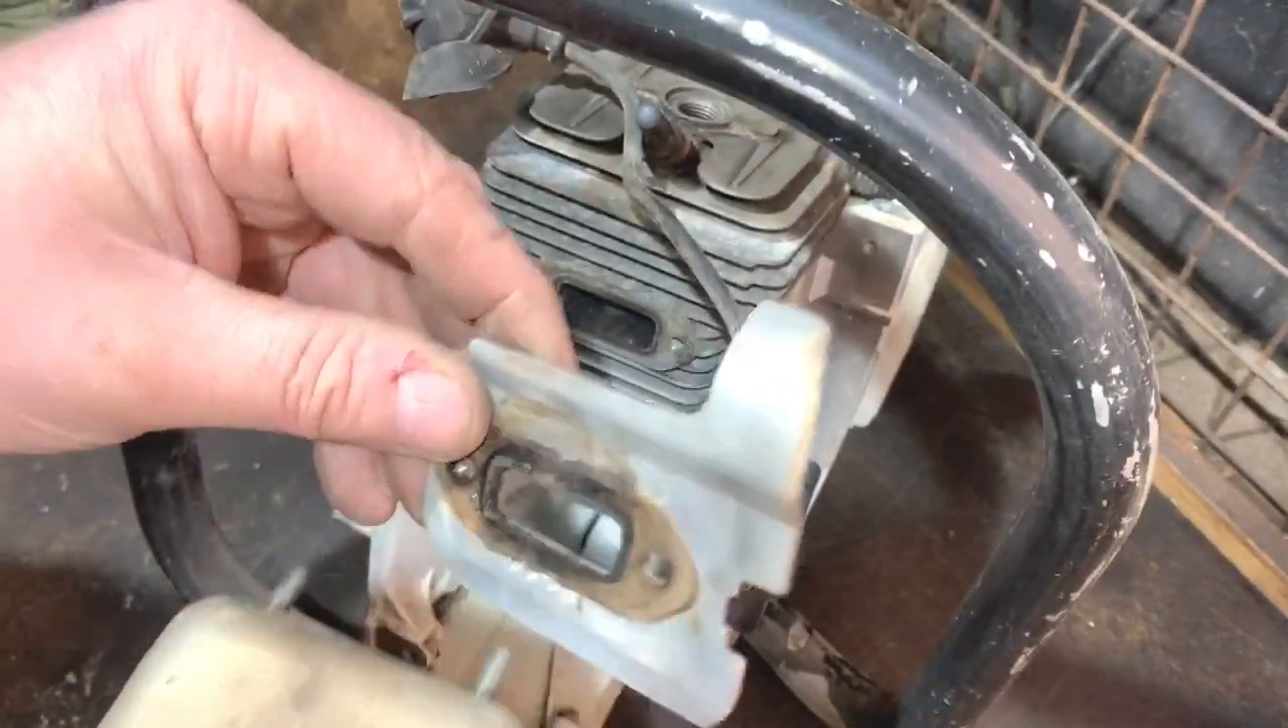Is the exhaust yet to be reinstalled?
Yes.